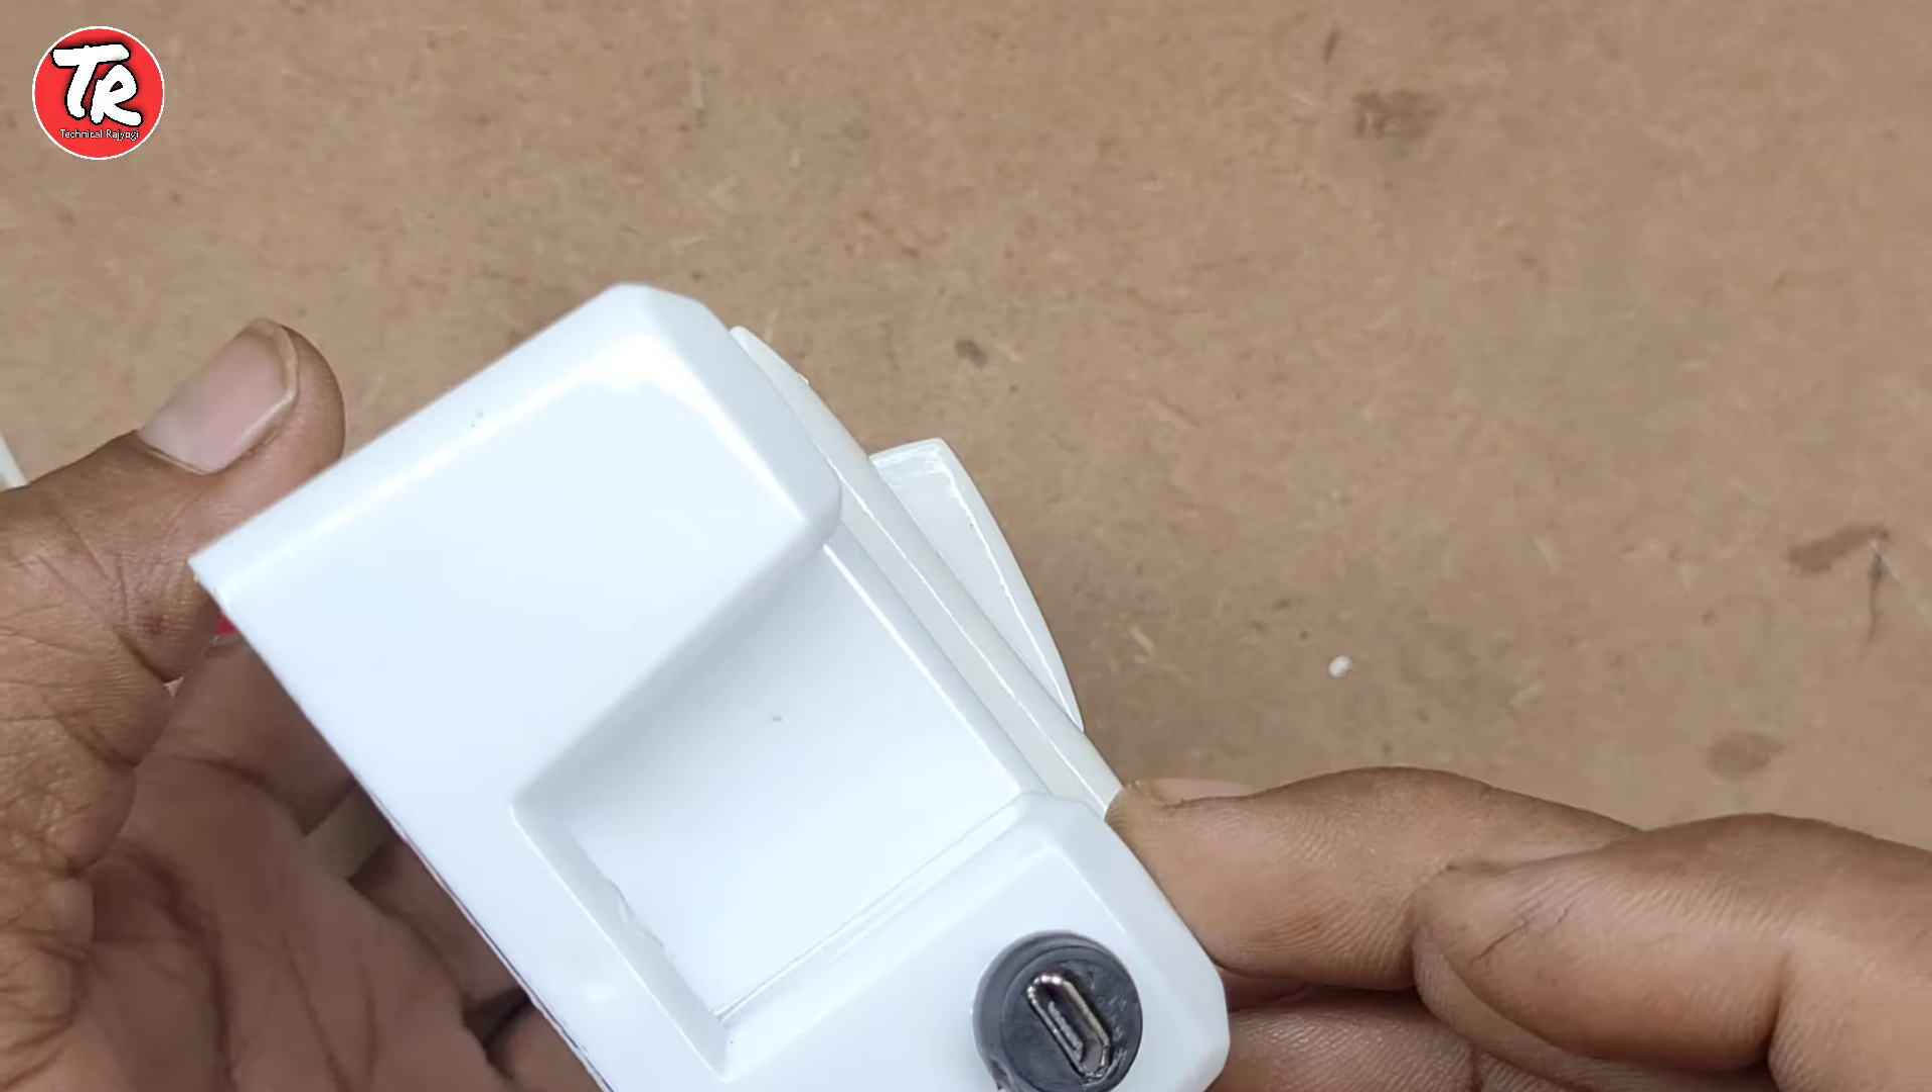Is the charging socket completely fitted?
Yes.